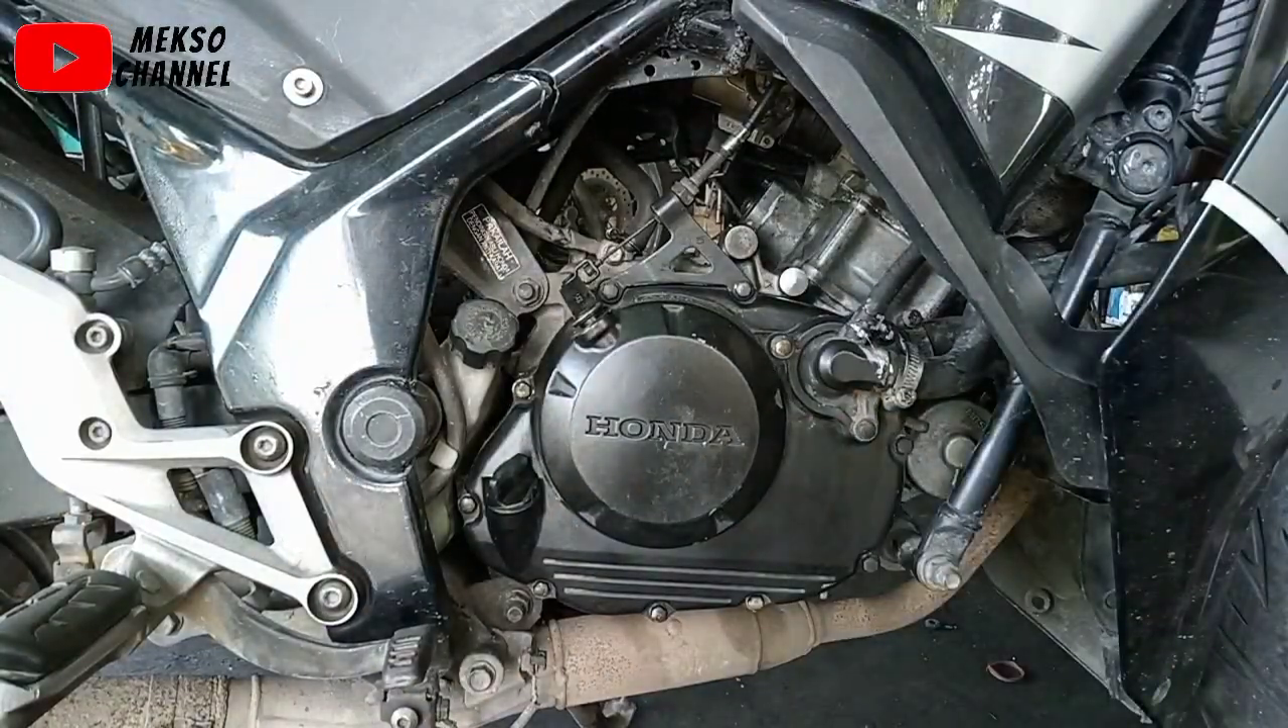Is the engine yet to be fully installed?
No.